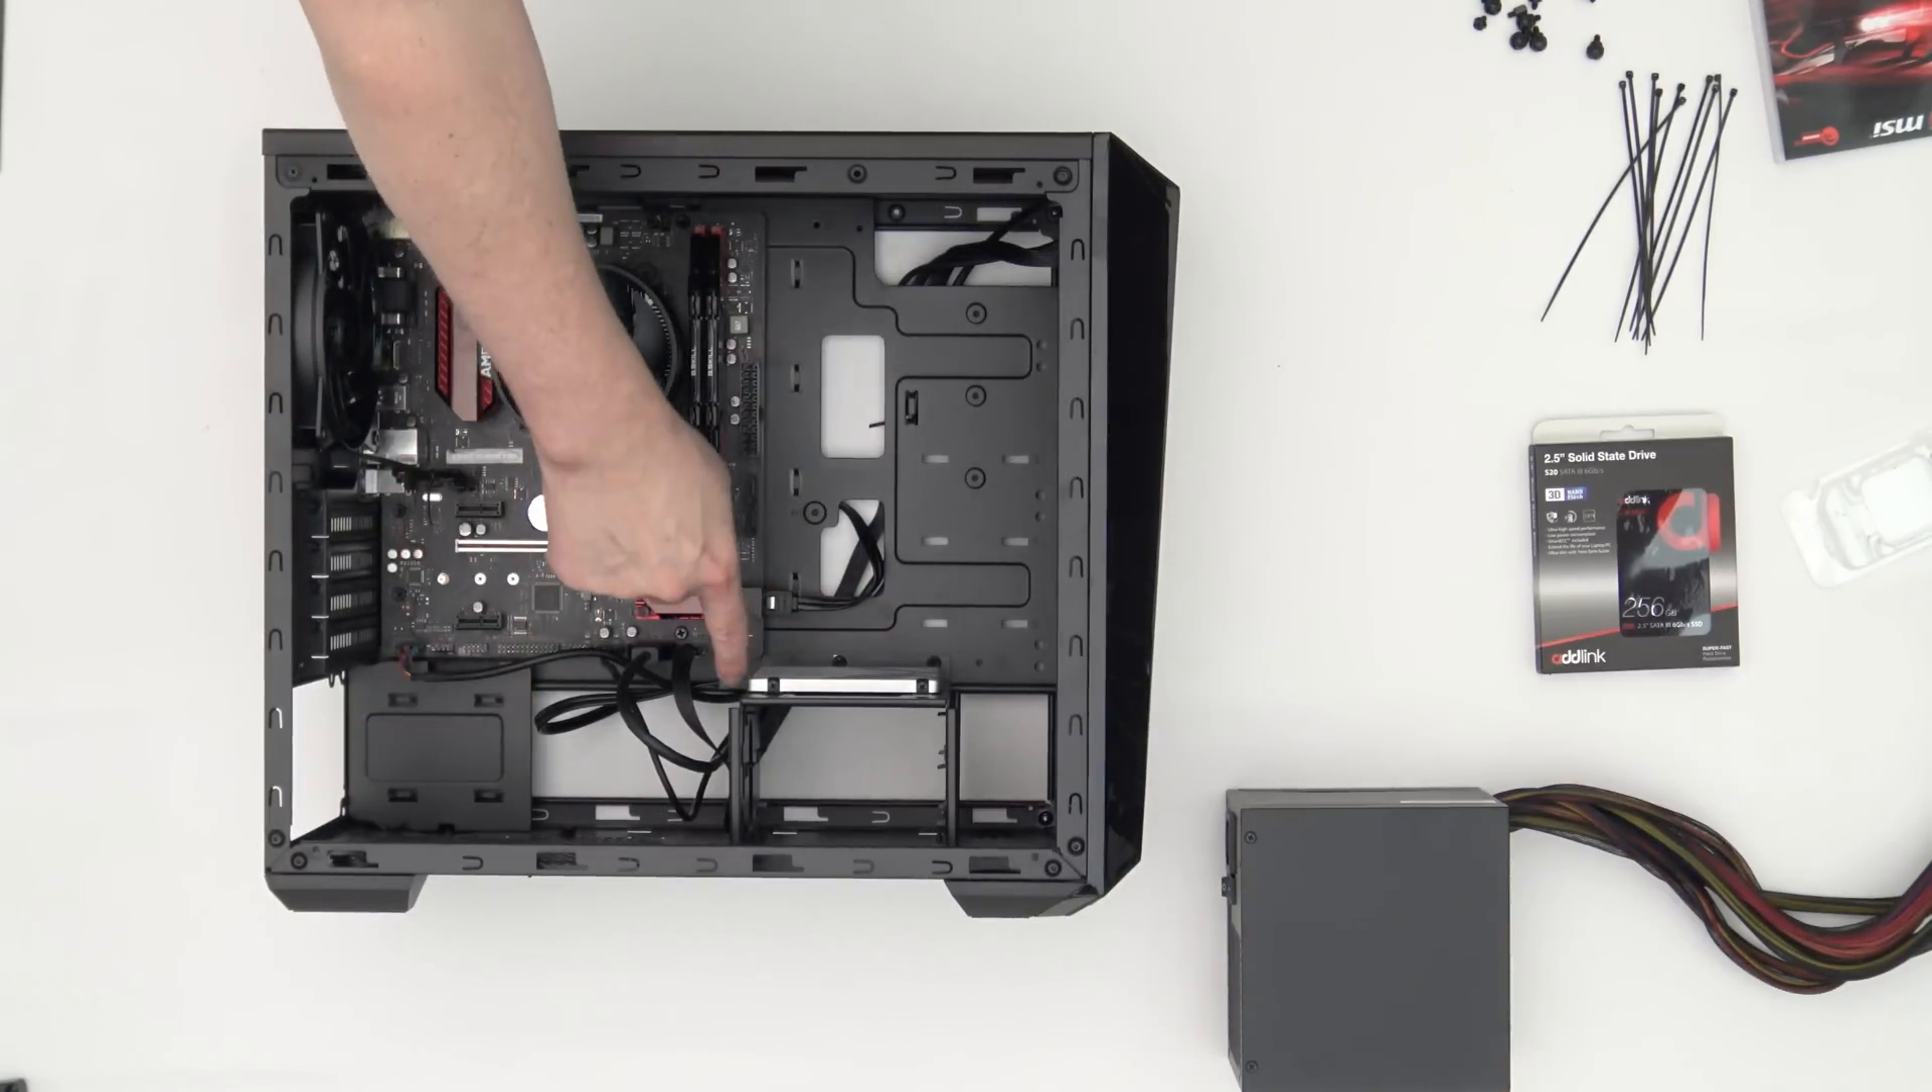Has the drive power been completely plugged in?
No.